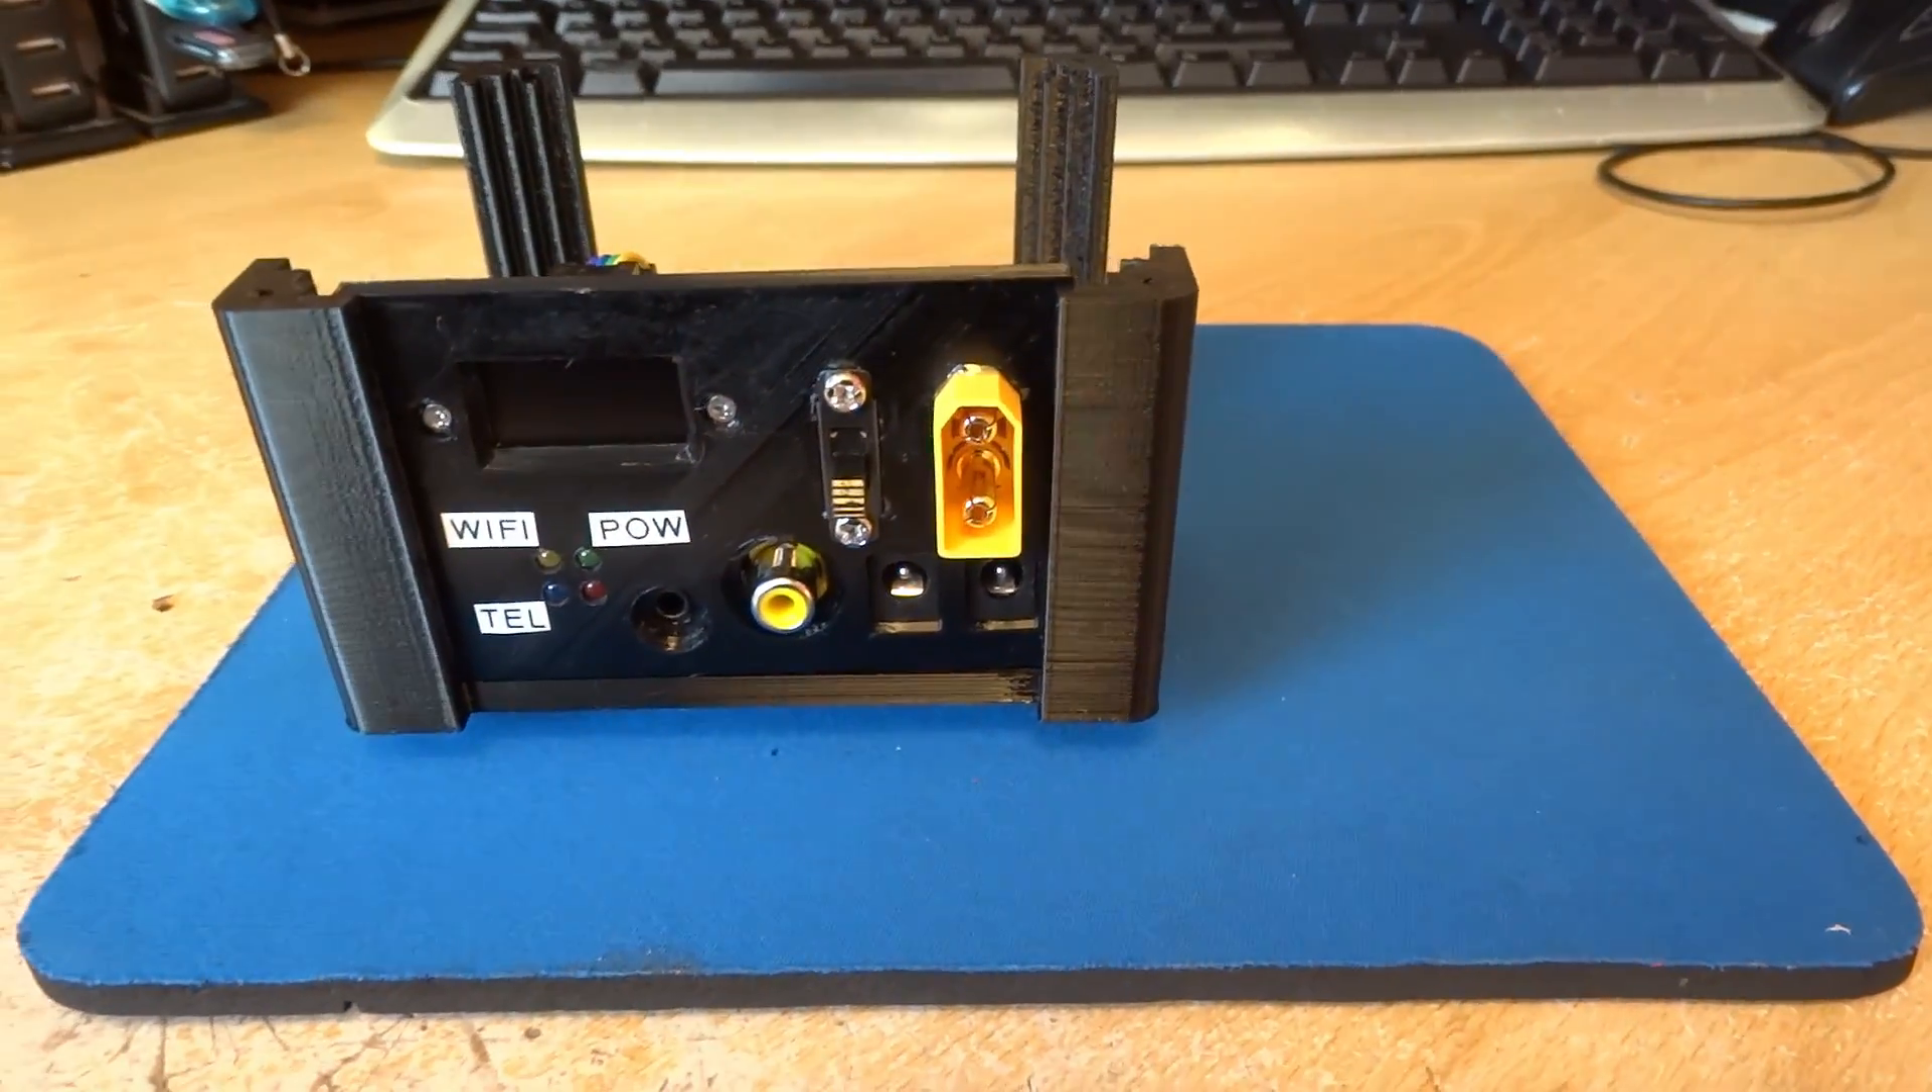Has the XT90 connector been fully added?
Yes.